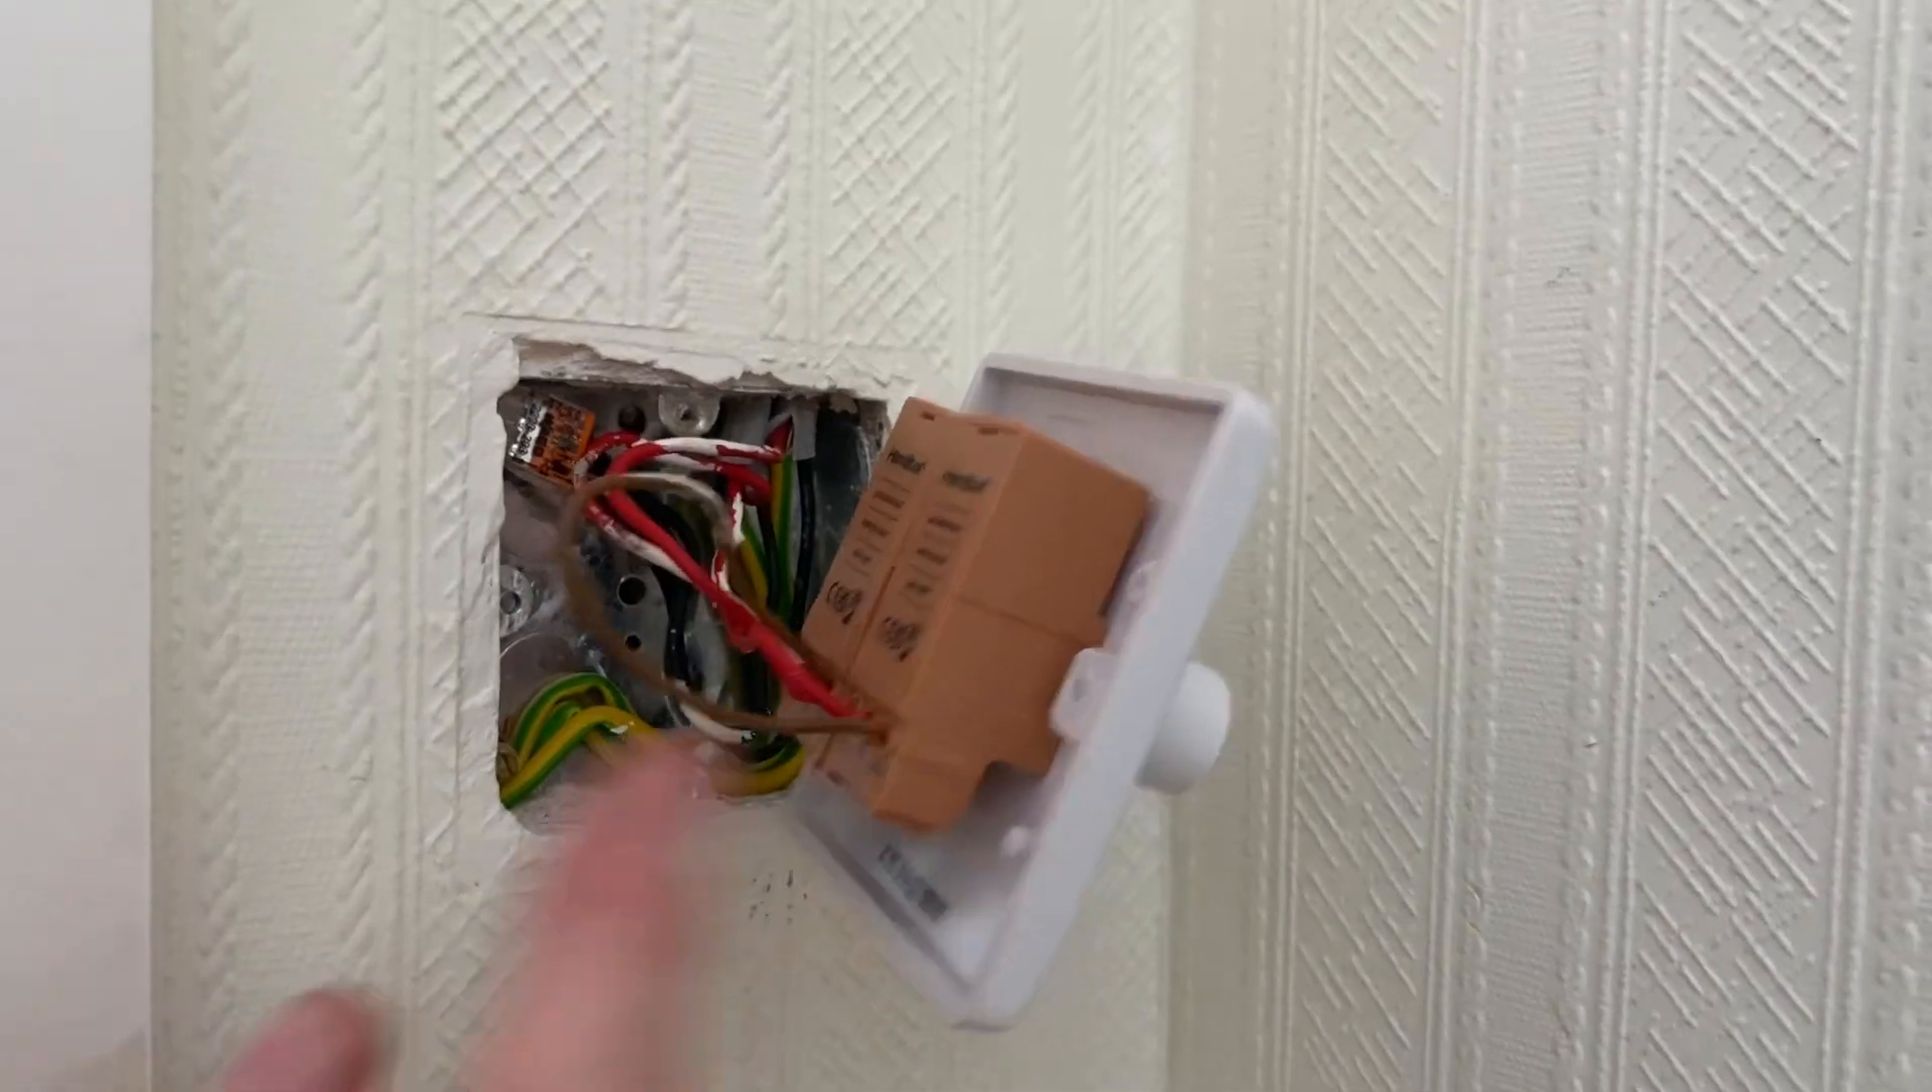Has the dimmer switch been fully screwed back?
No.